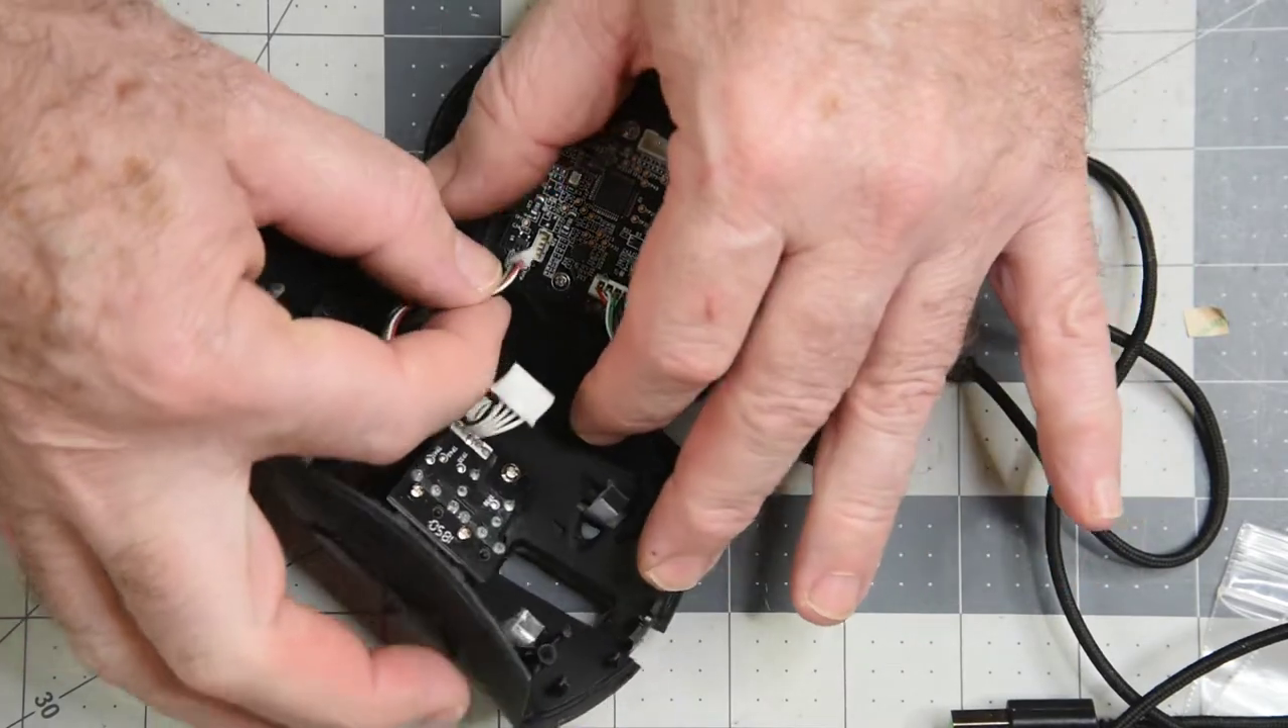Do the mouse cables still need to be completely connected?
Yes.